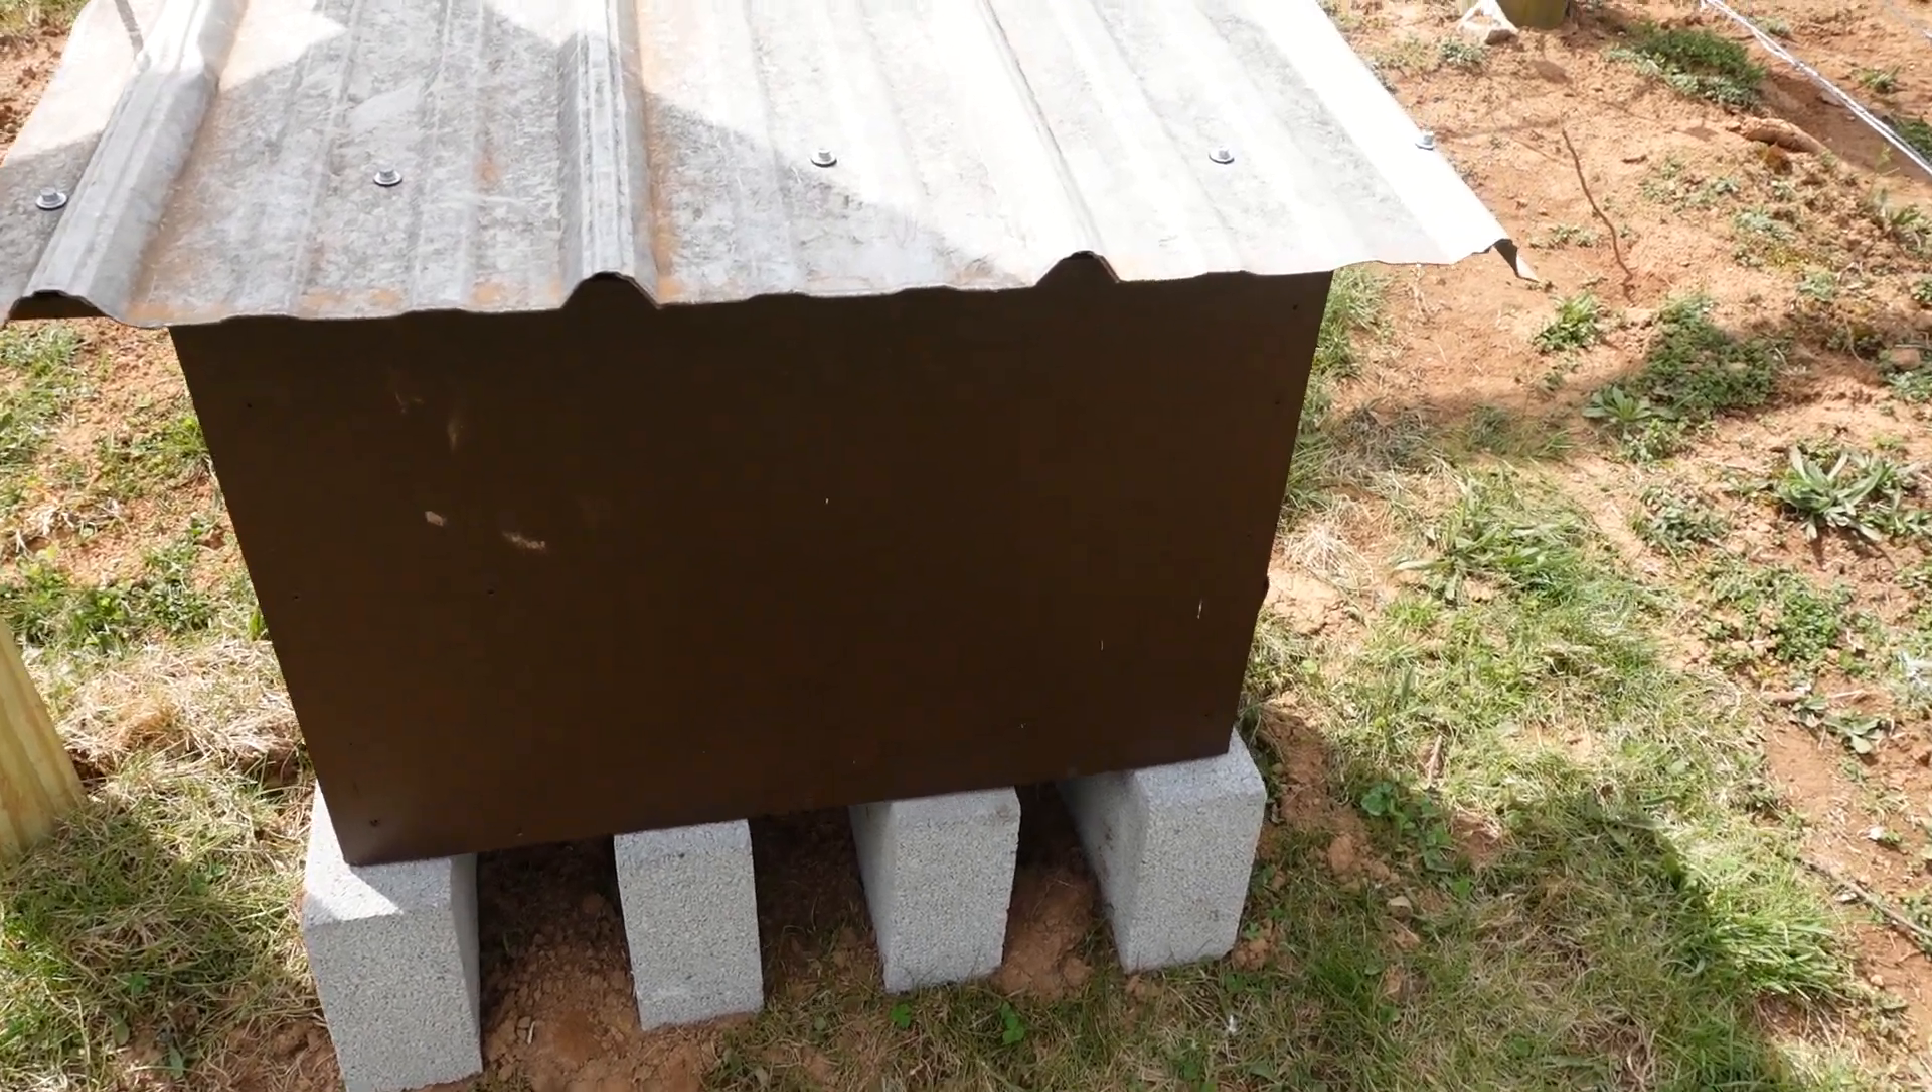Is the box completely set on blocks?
Yes.